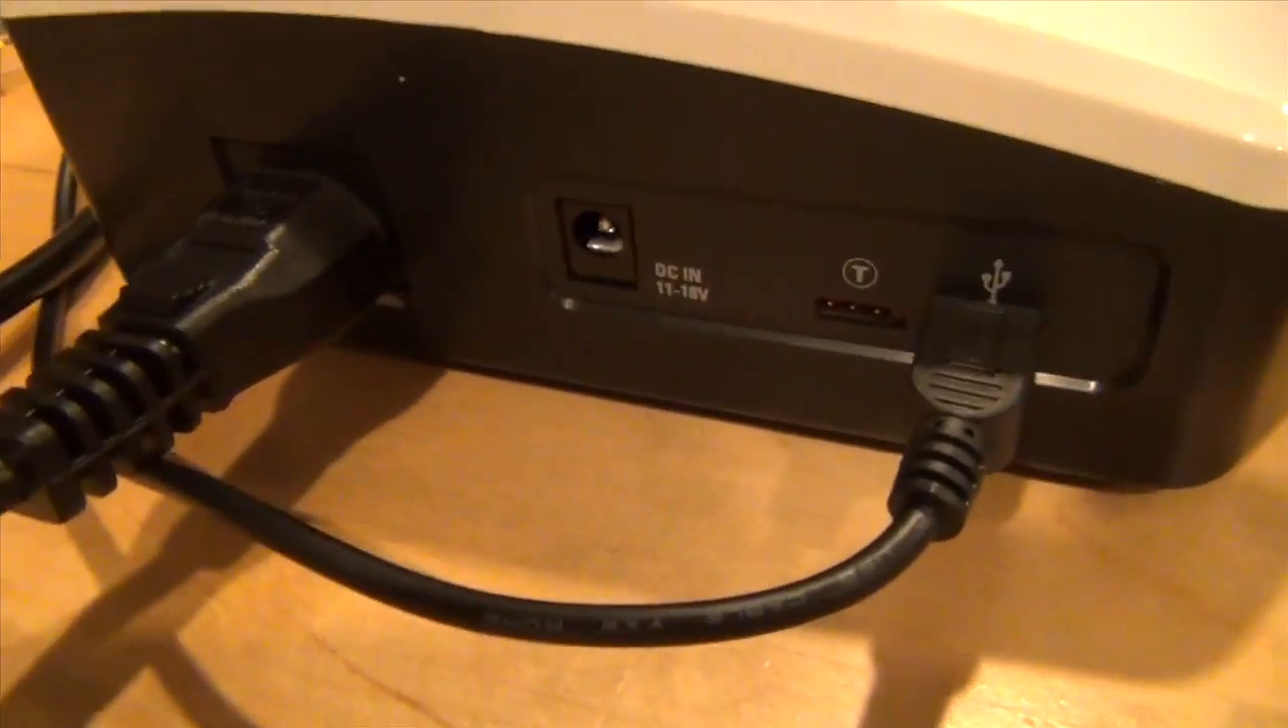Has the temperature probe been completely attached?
No.